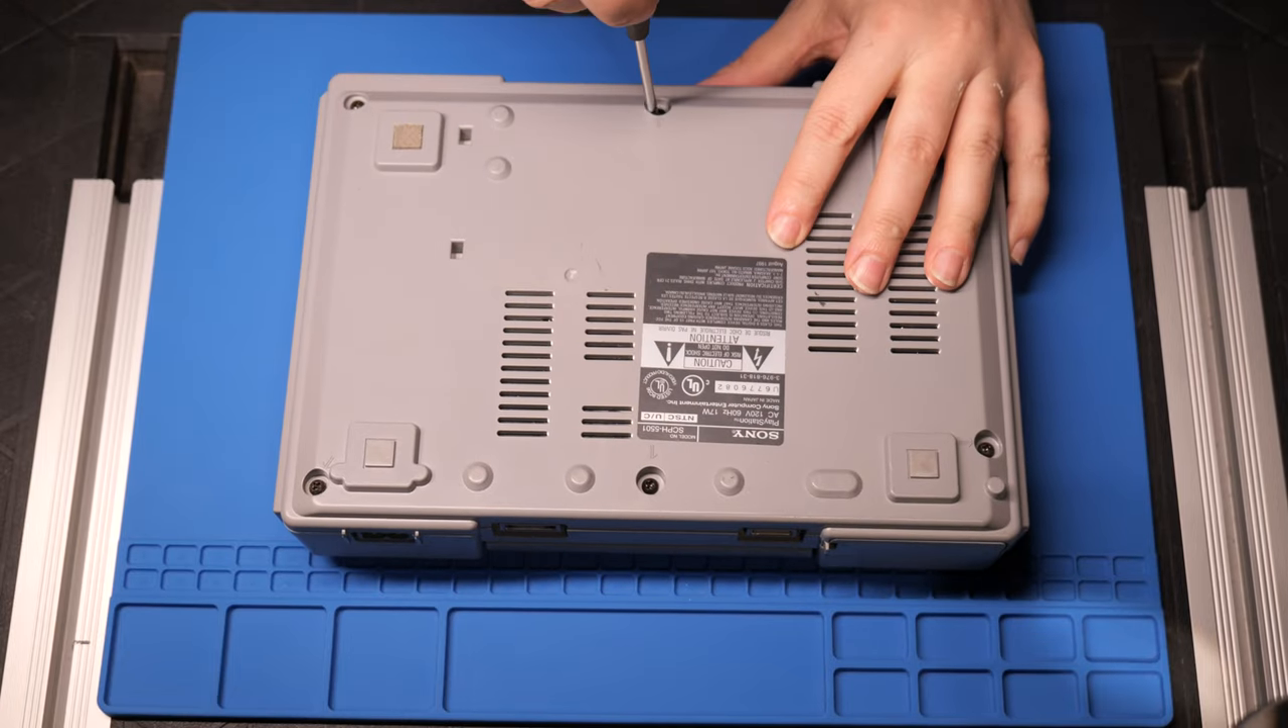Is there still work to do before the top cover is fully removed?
Yes.